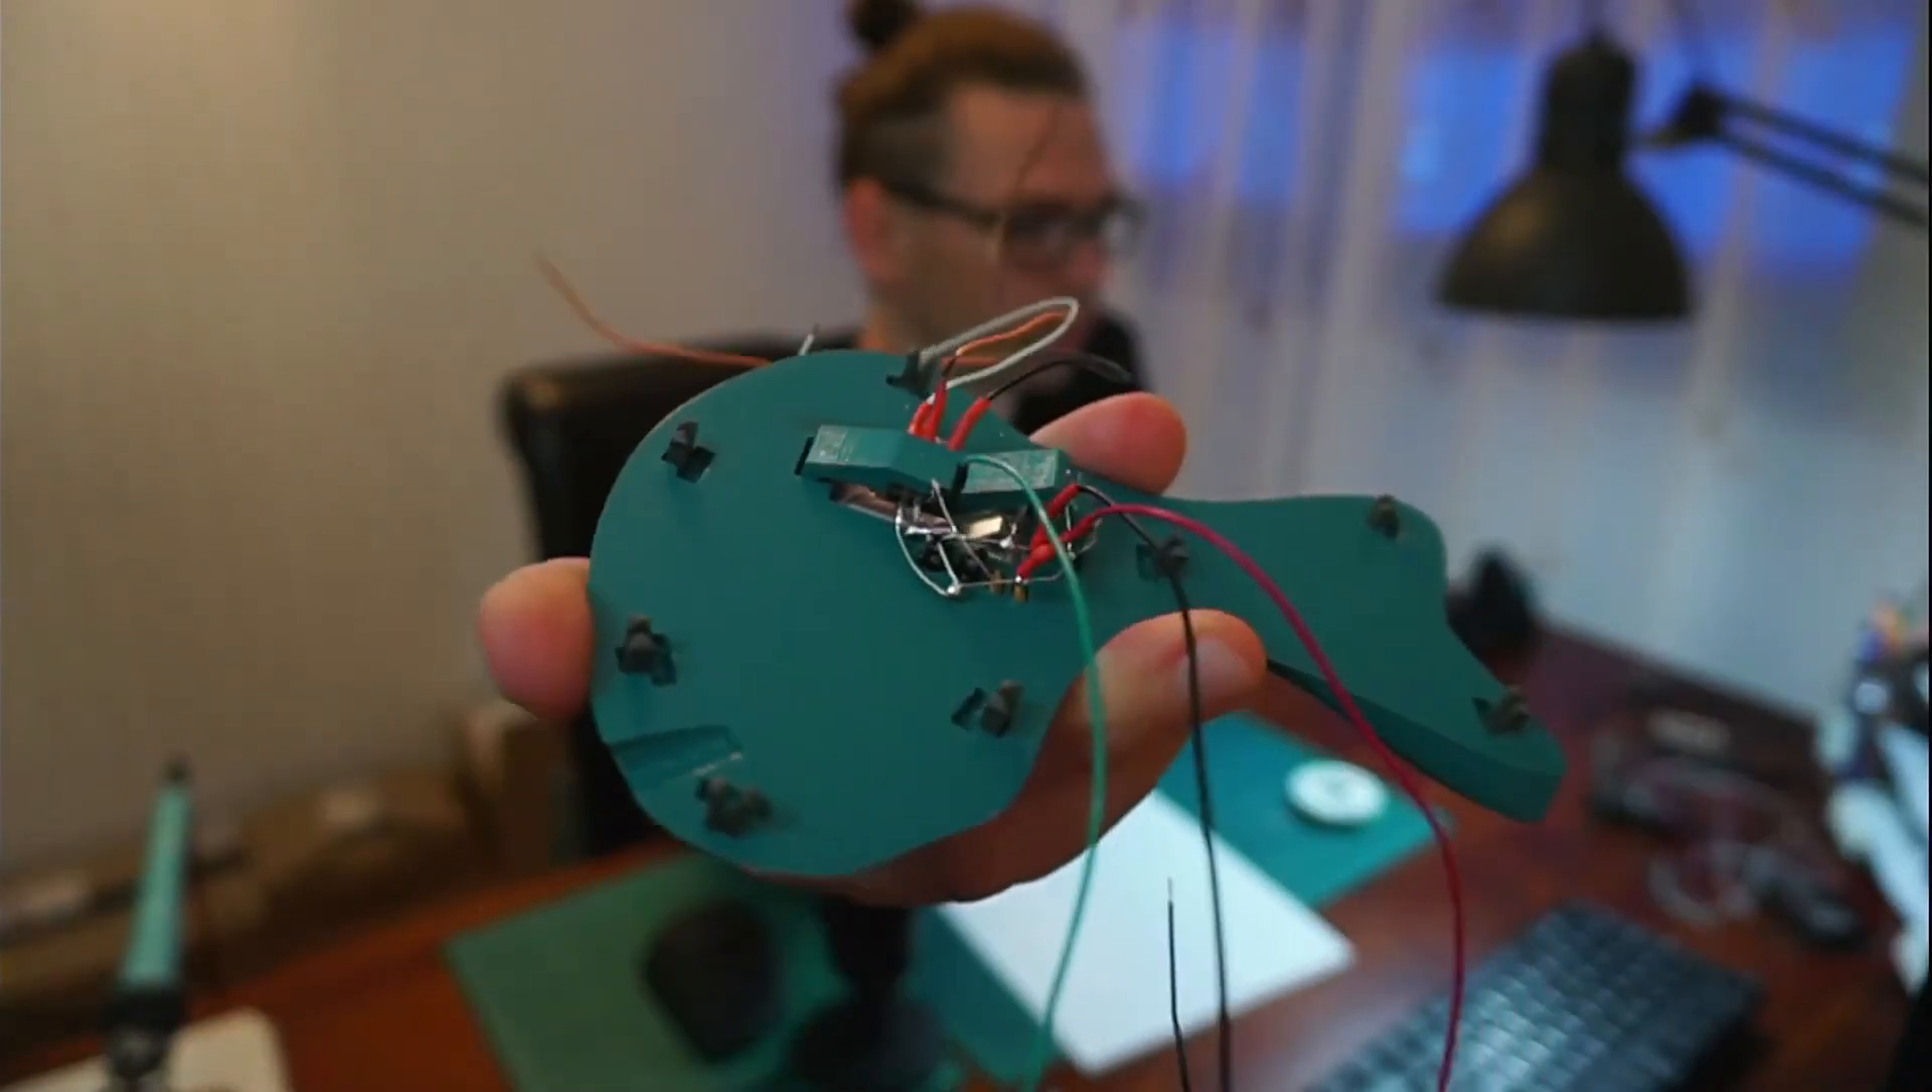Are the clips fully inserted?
Yes.